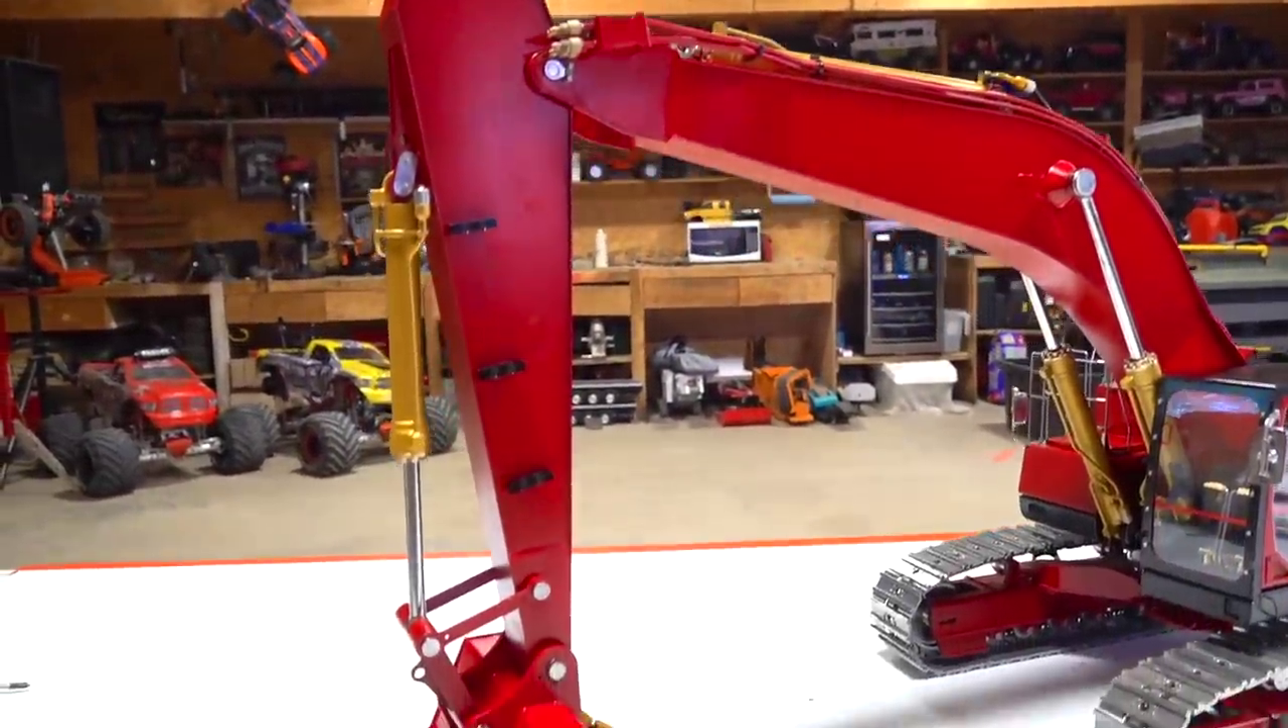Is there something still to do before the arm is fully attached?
No.